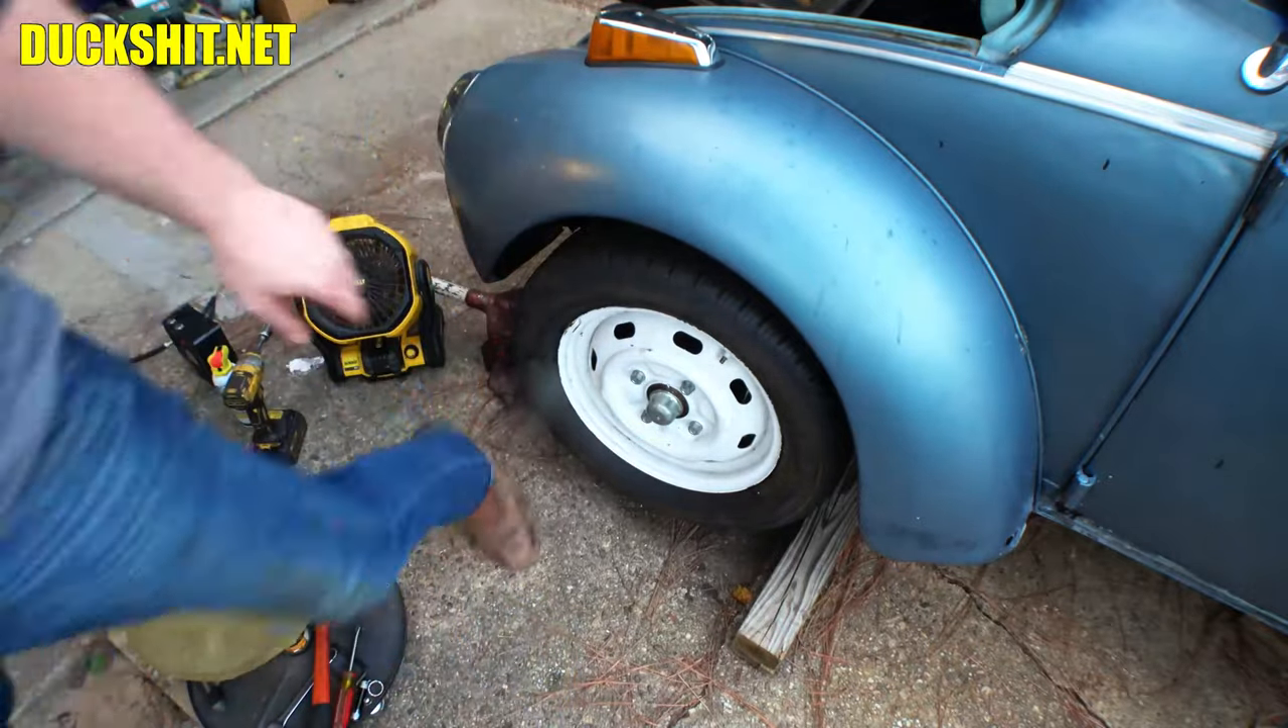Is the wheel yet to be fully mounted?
No.